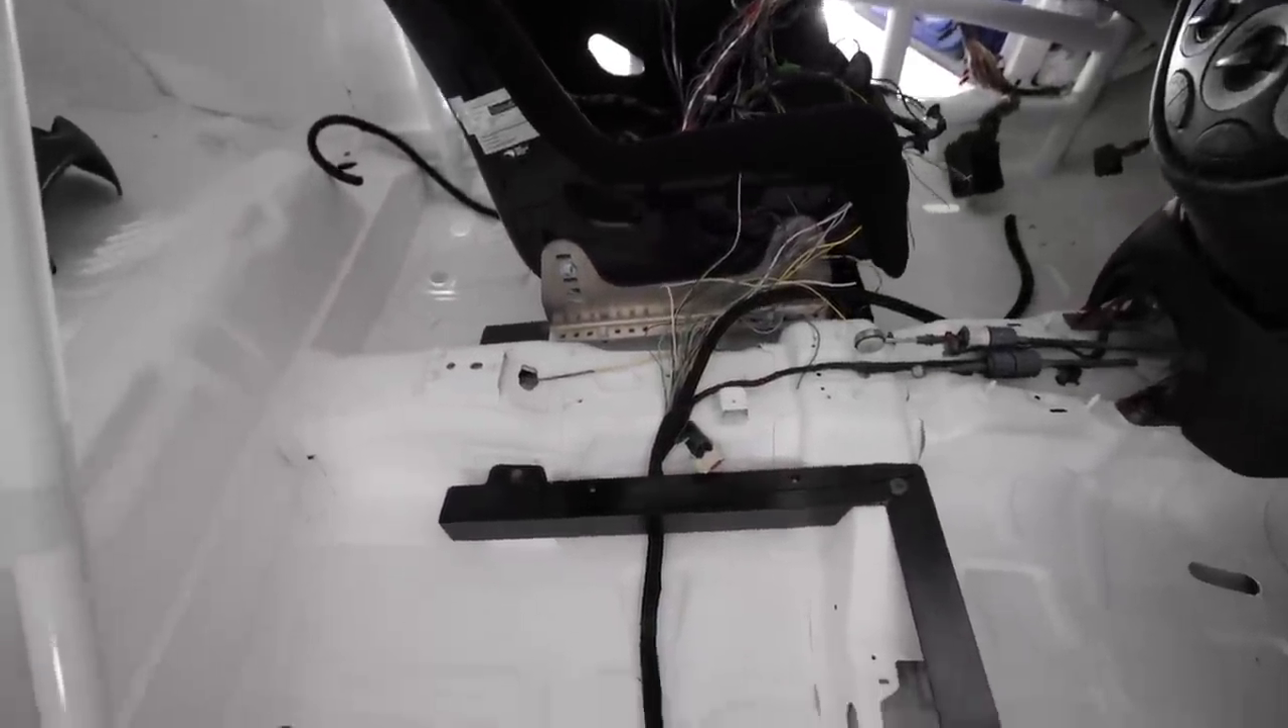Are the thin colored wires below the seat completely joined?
No.